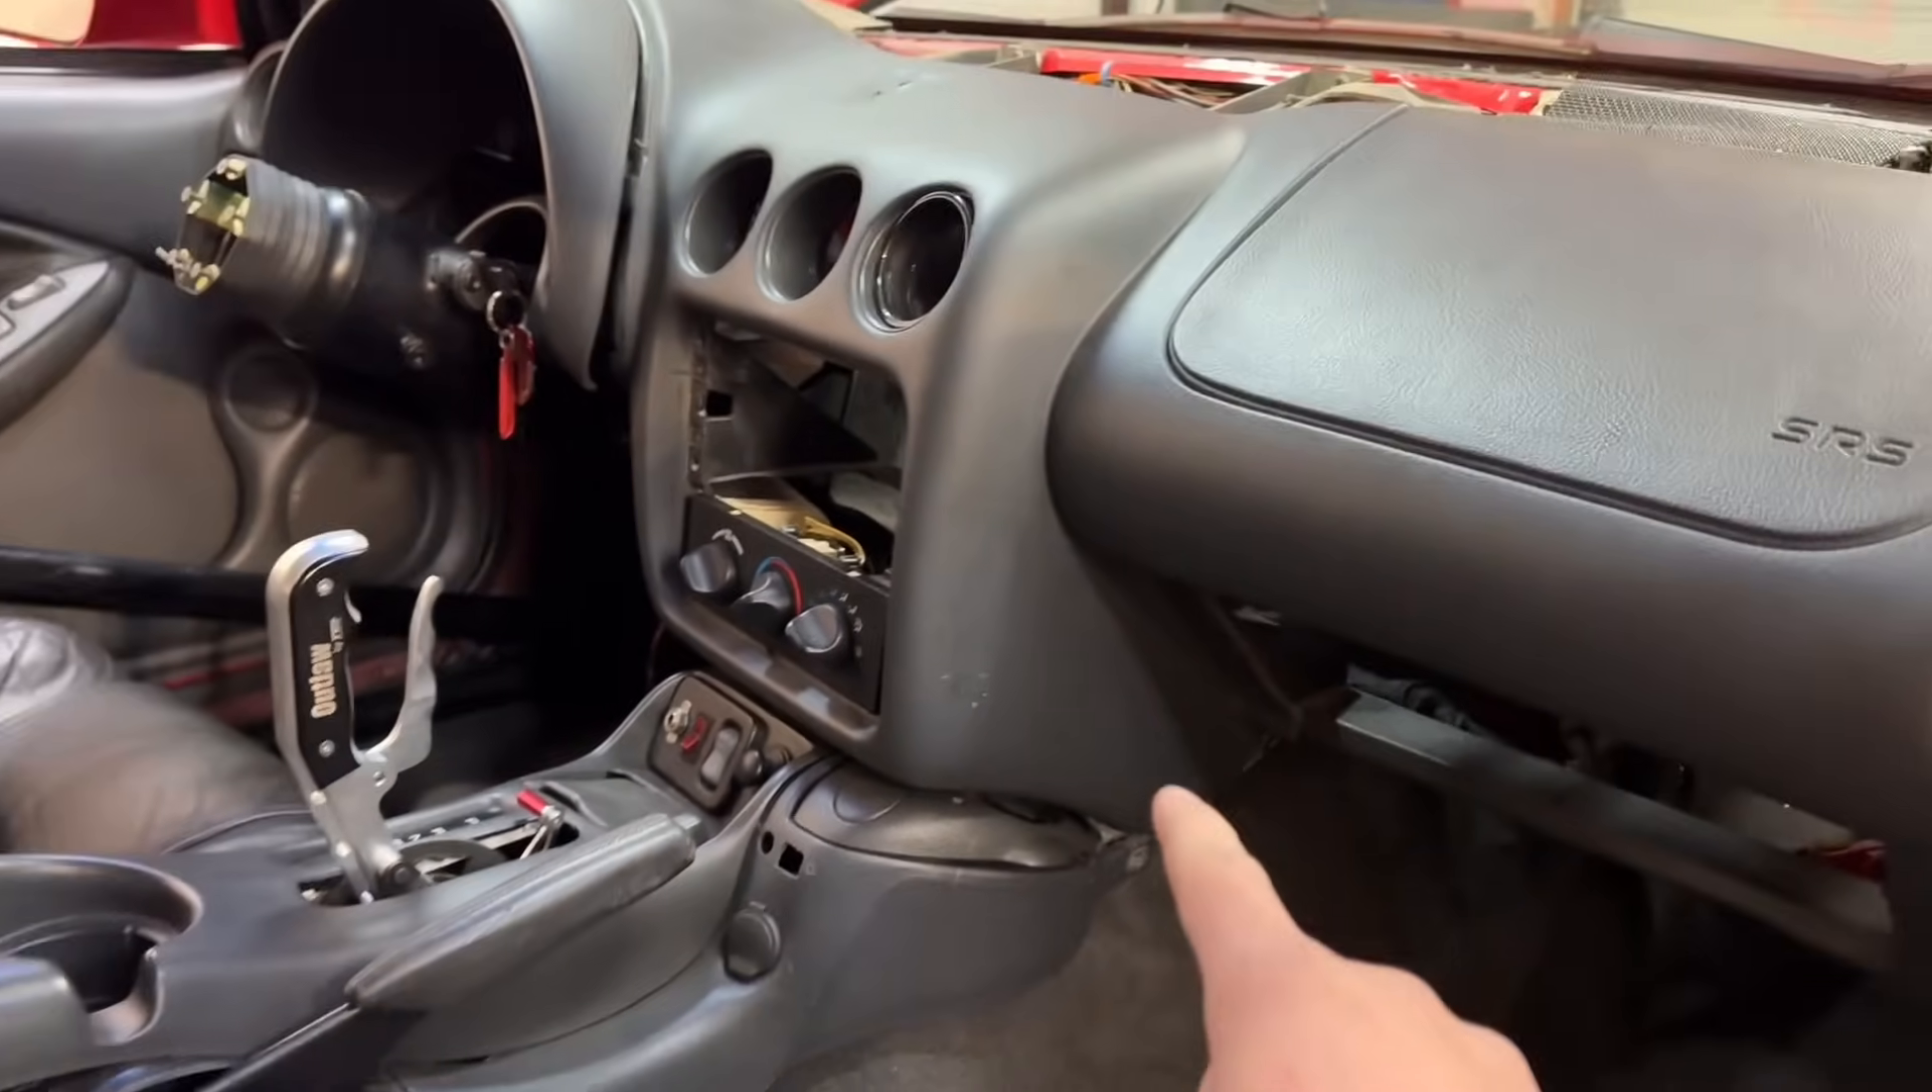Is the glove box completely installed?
No.